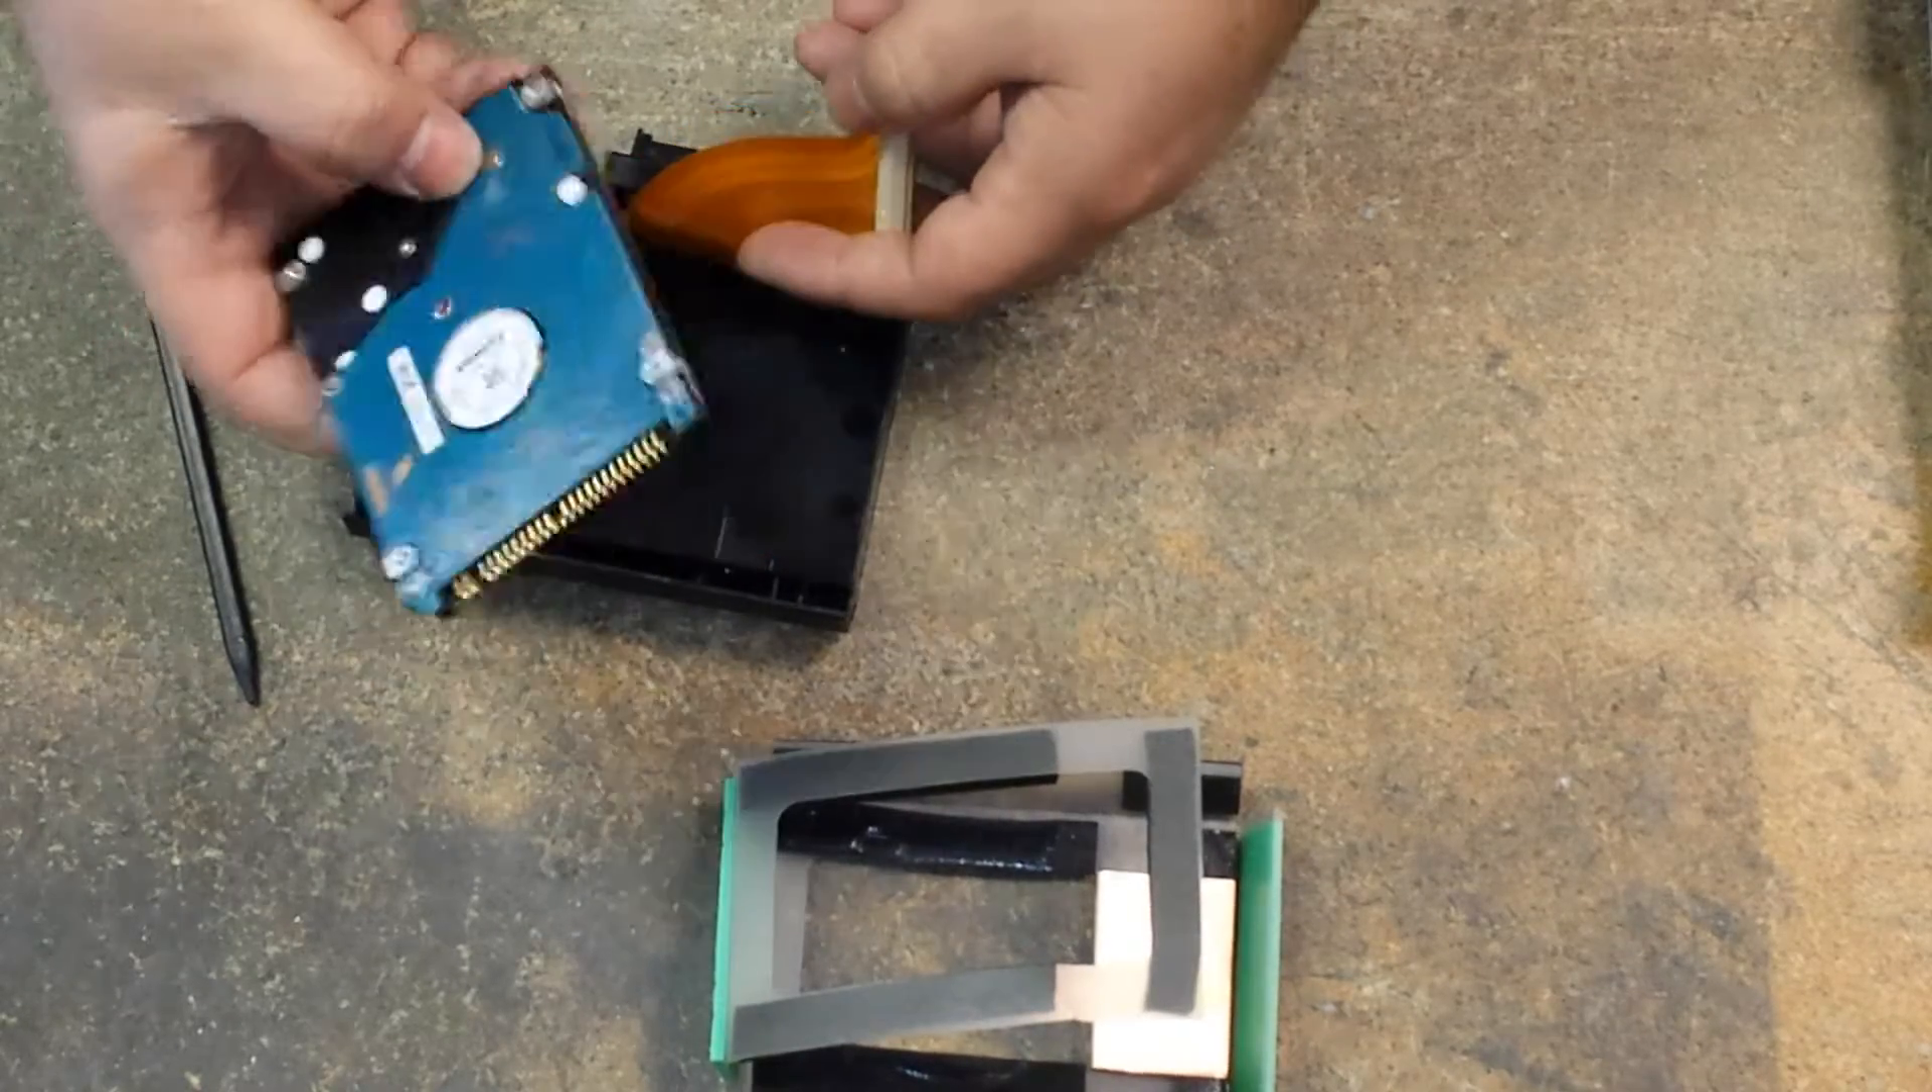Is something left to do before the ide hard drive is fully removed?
No.